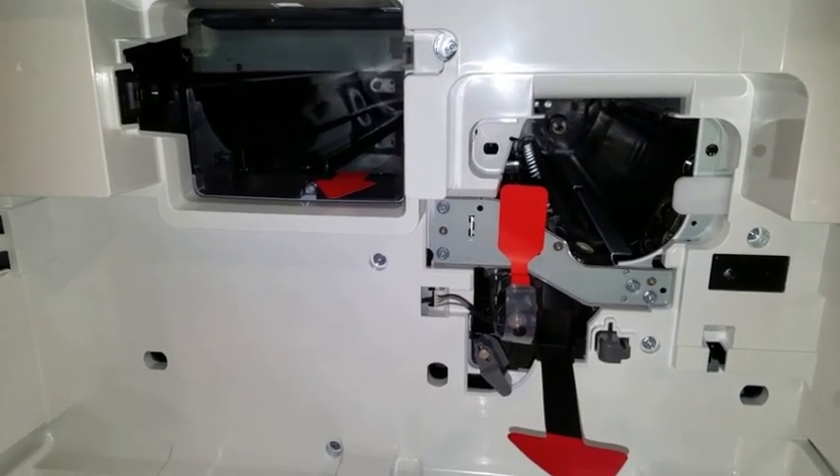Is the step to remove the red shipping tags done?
No.